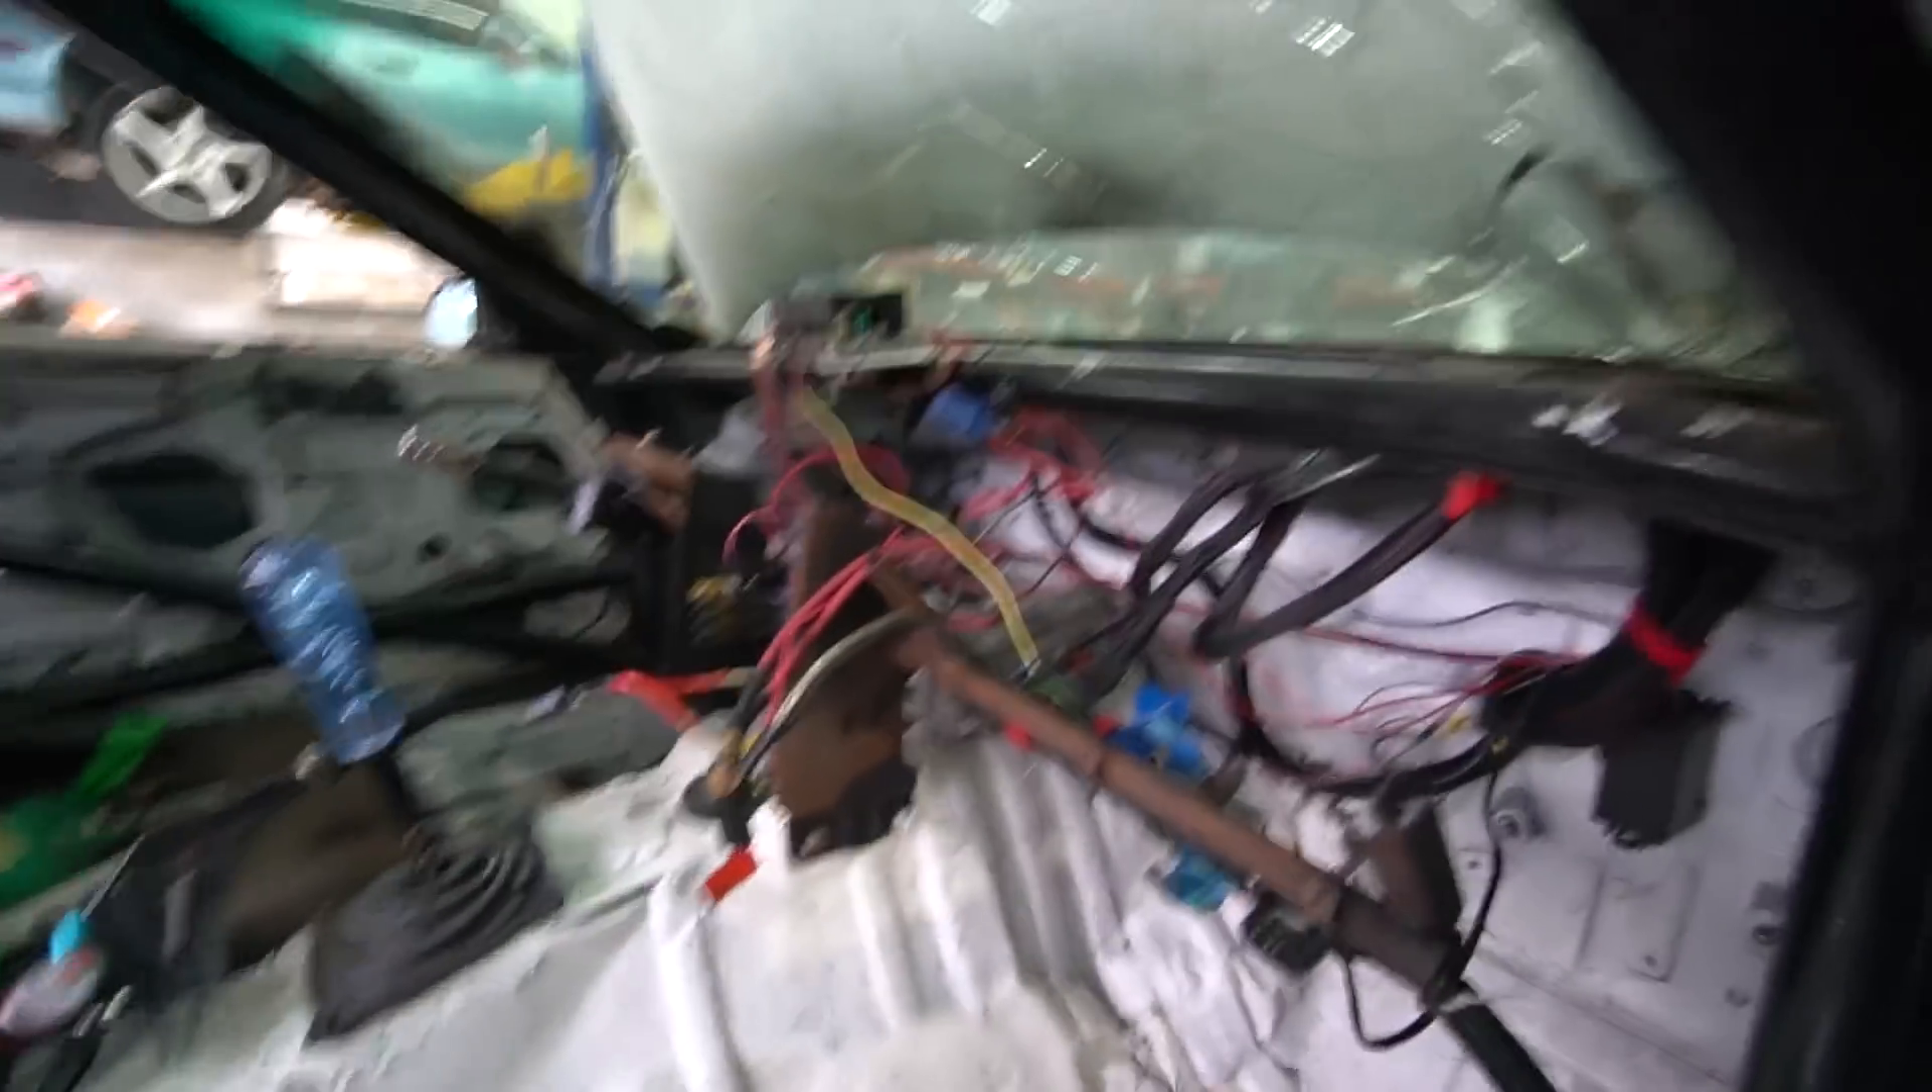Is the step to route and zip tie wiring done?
No.